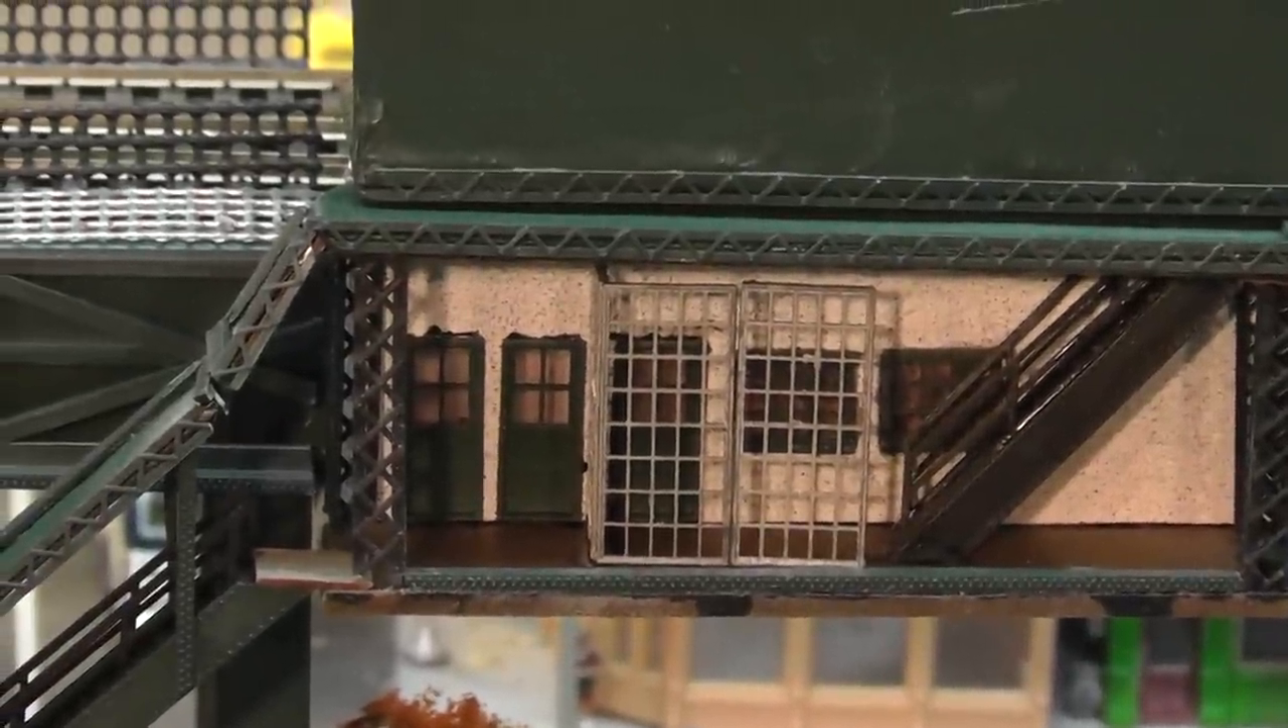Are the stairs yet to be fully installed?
No.